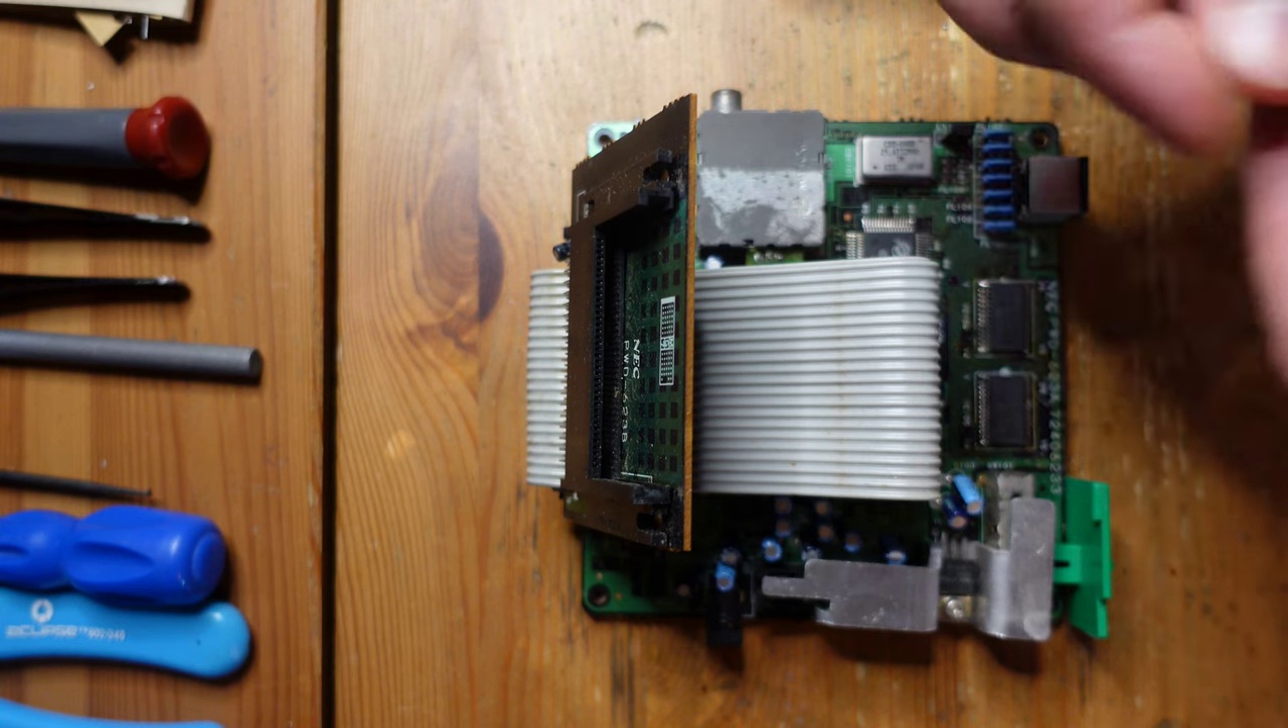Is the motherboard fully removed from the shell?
Yes.